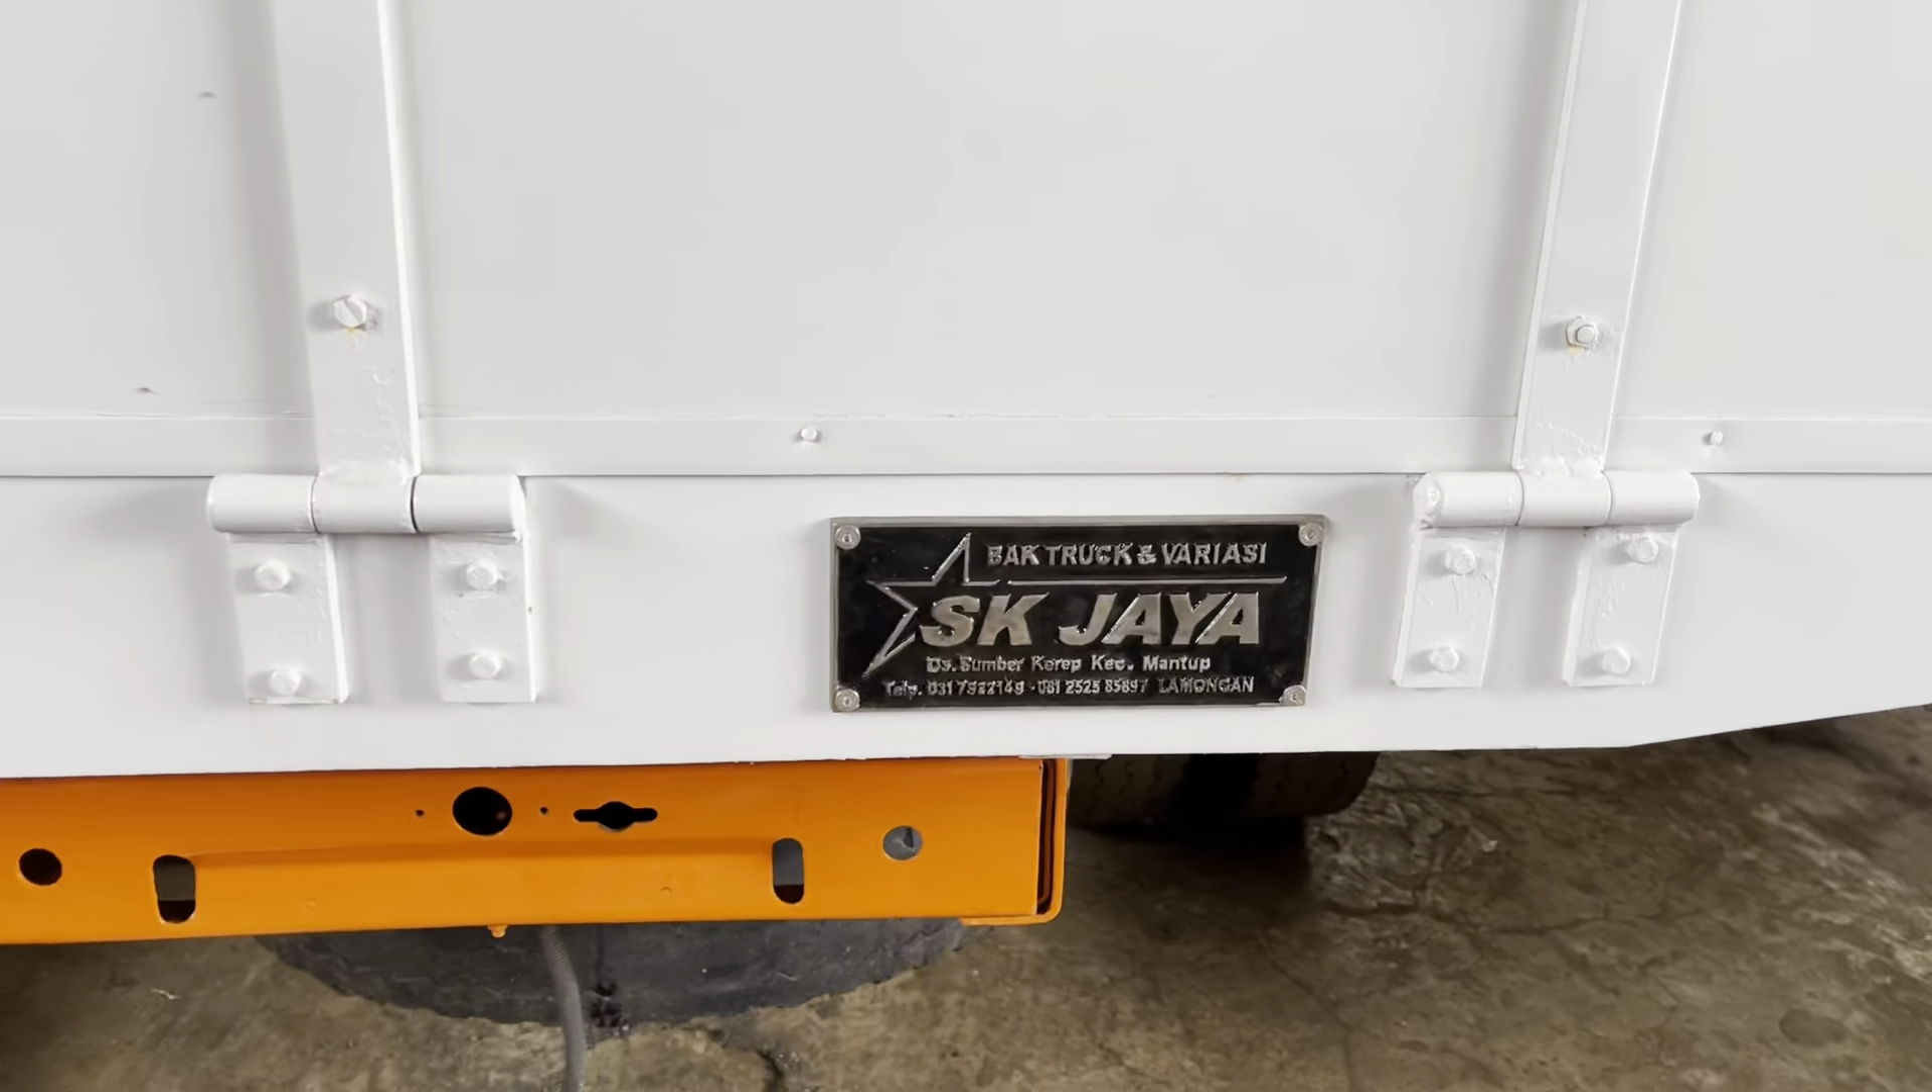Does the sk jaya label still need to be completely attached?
No.